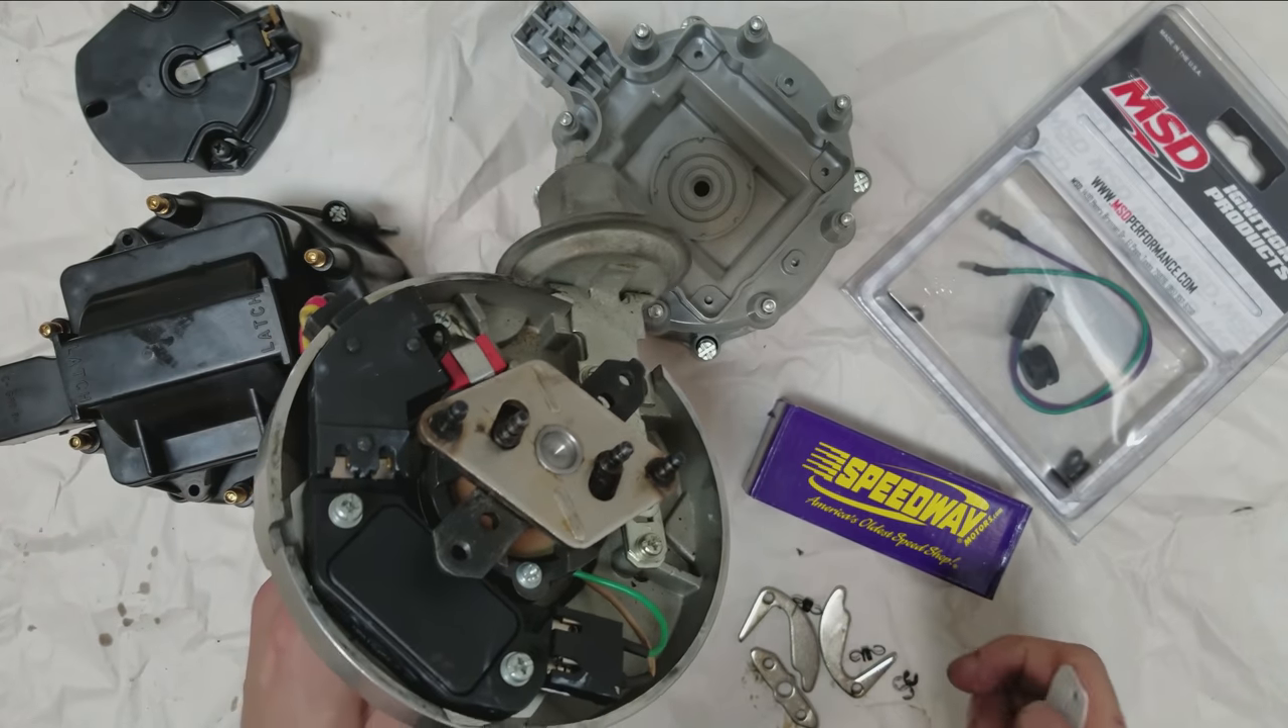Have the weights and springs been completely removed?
Yes.